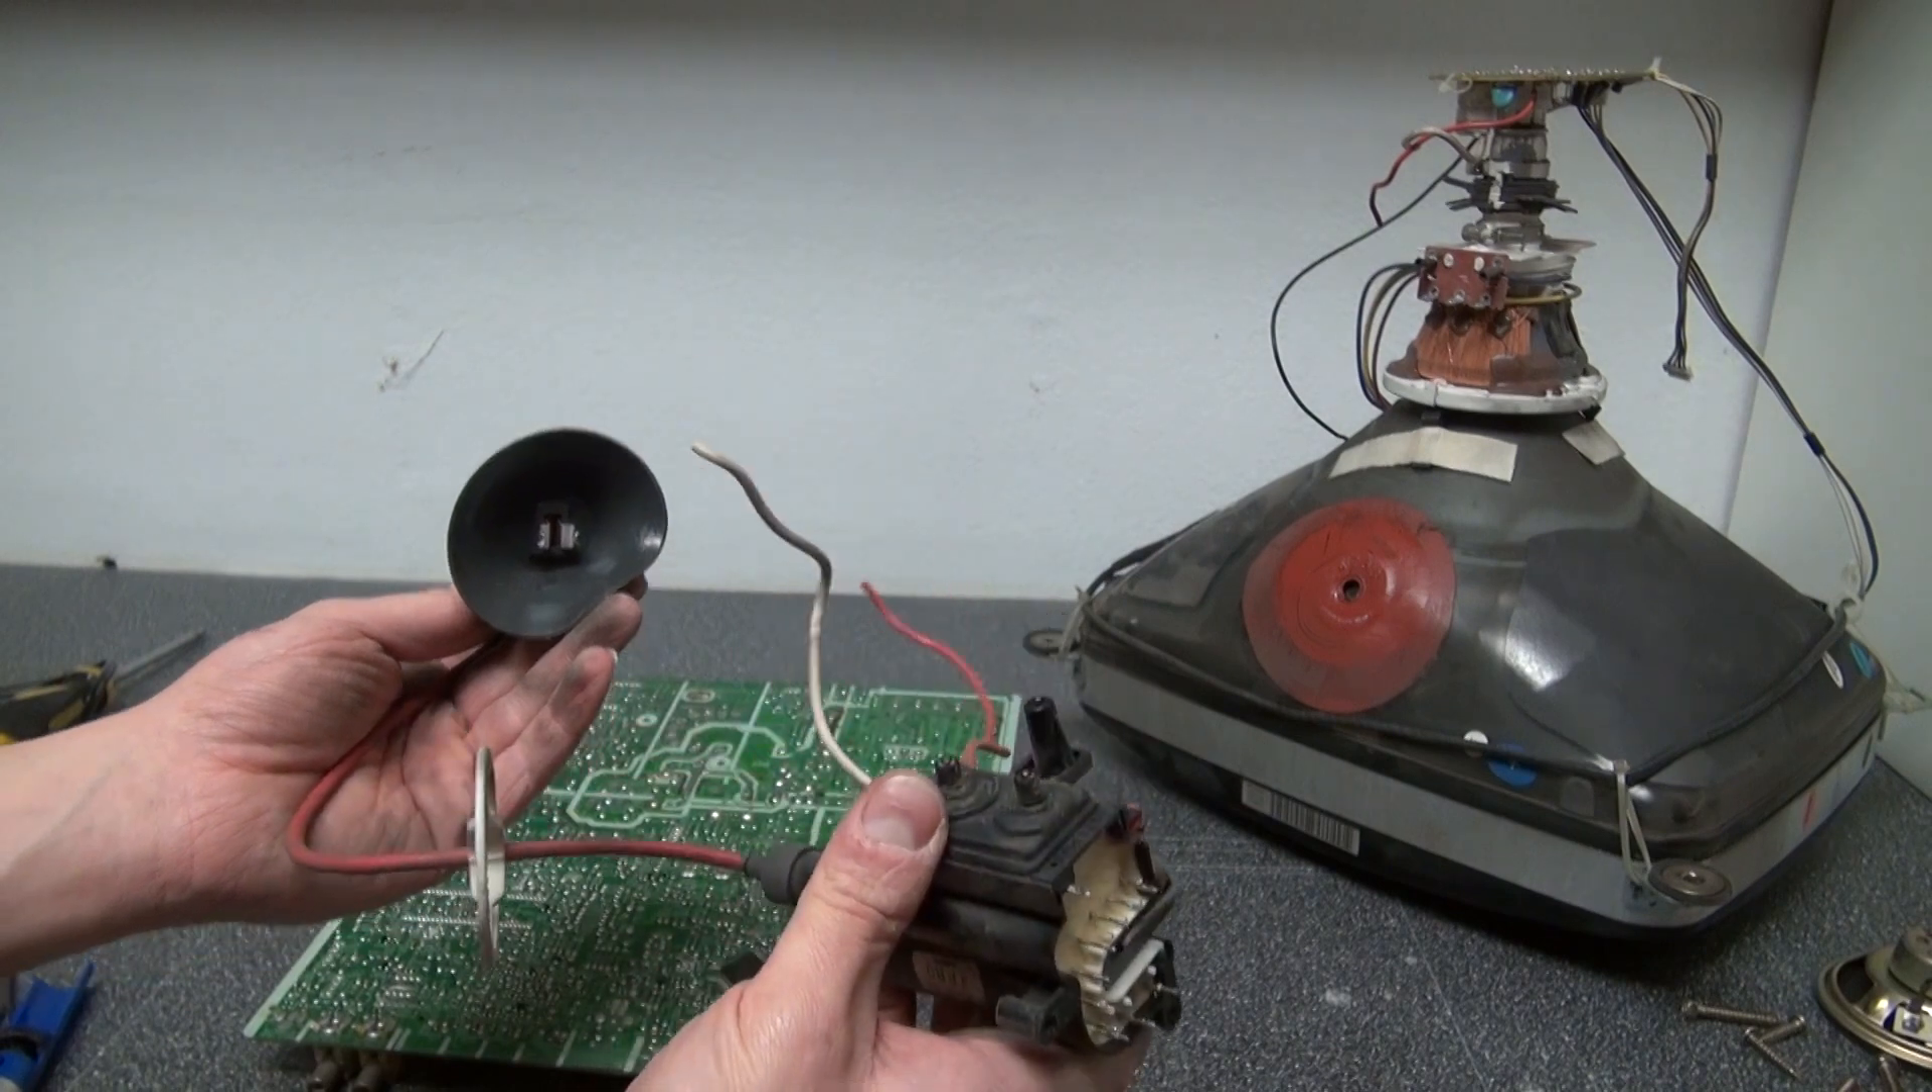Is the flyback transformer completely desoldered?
Yes.